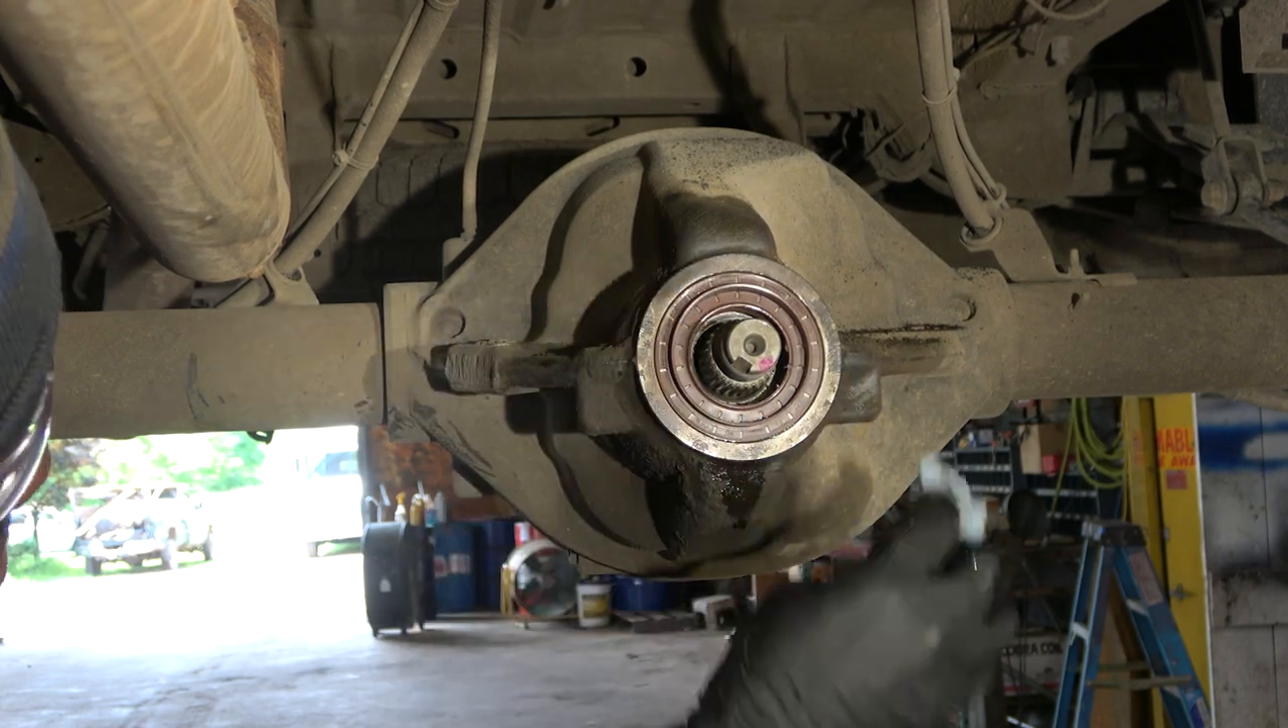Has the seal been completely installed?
Yes.